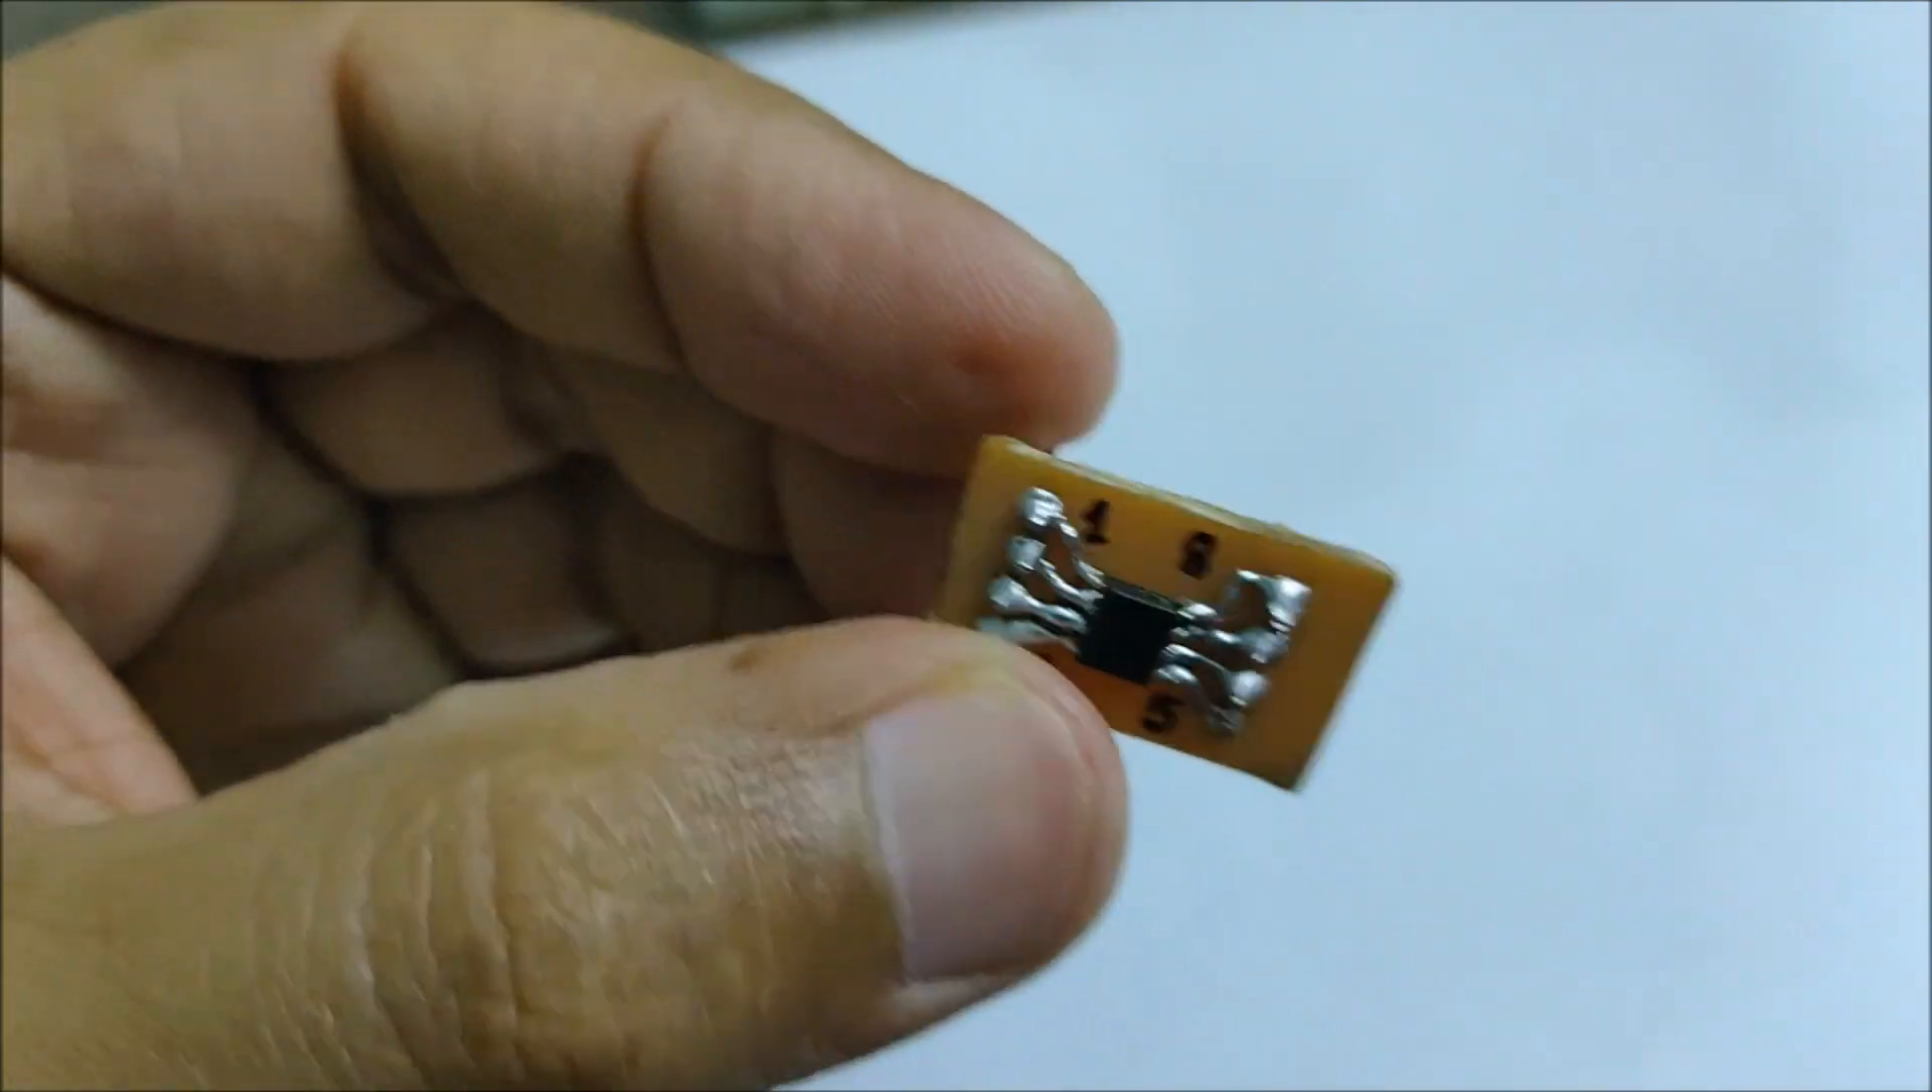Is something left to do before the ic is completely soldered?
No.